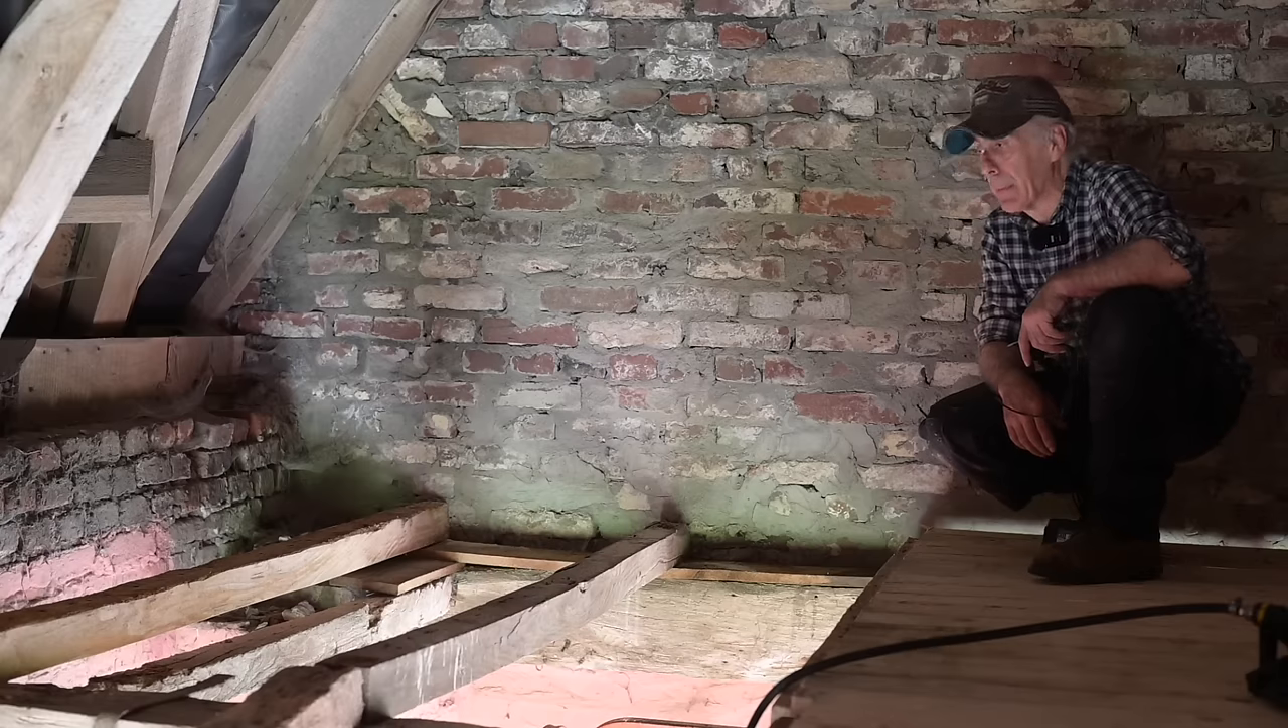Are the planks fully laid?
No.